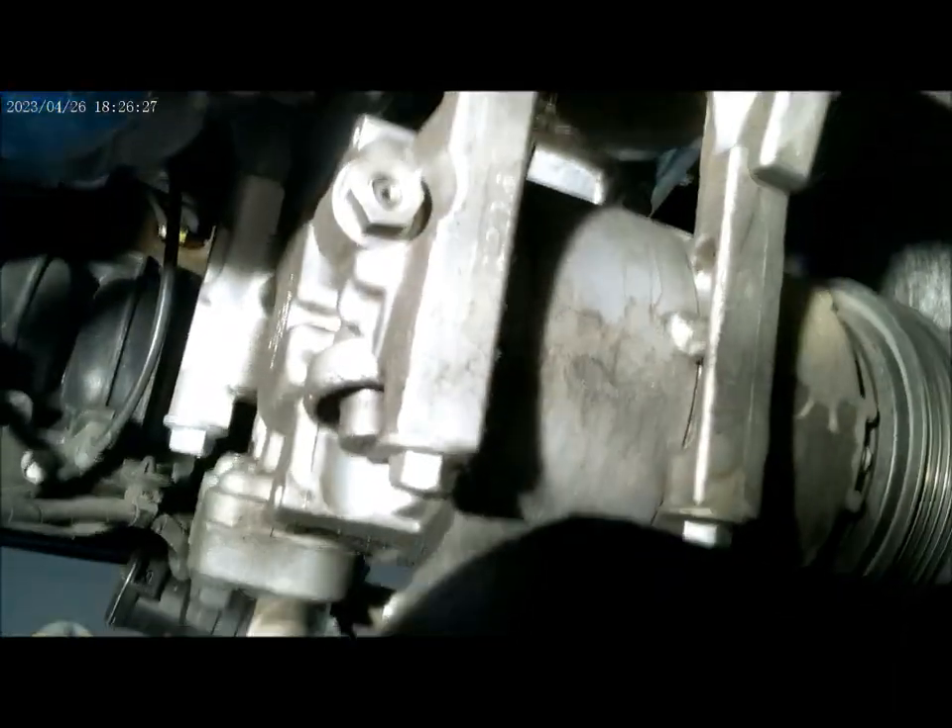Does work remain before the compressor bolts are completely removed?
Yes.